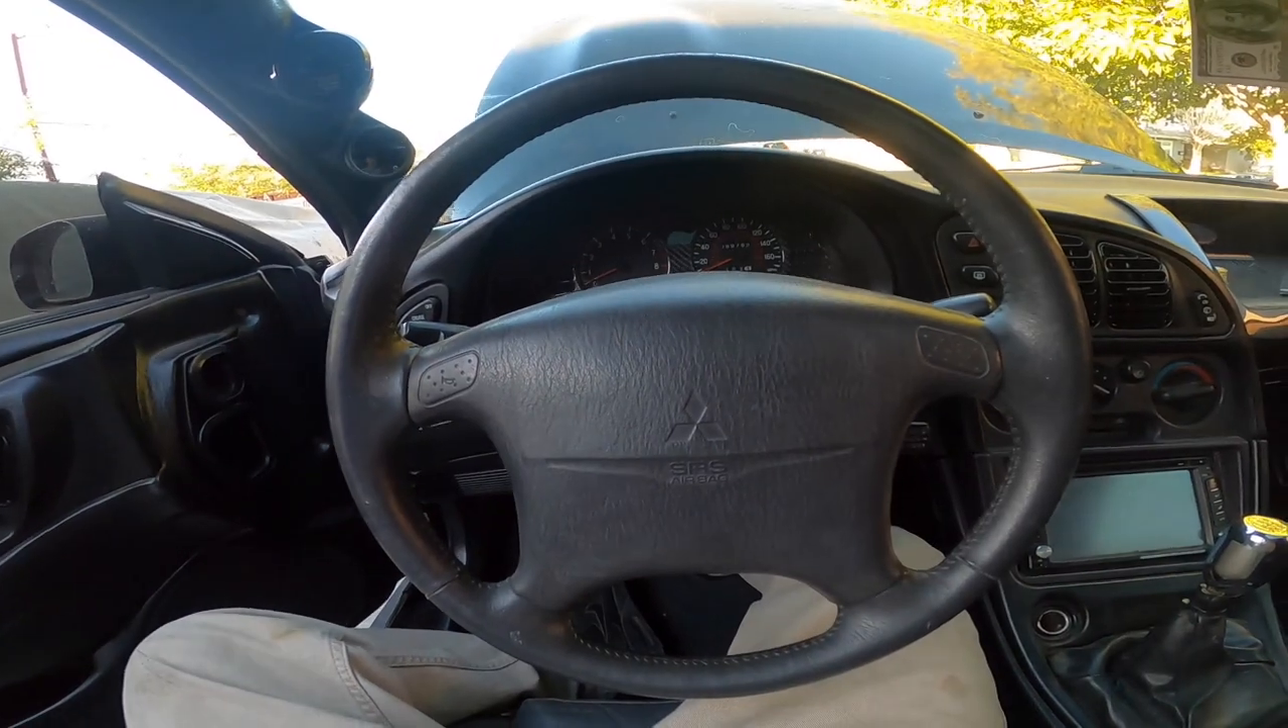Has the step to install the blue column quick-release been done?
No.